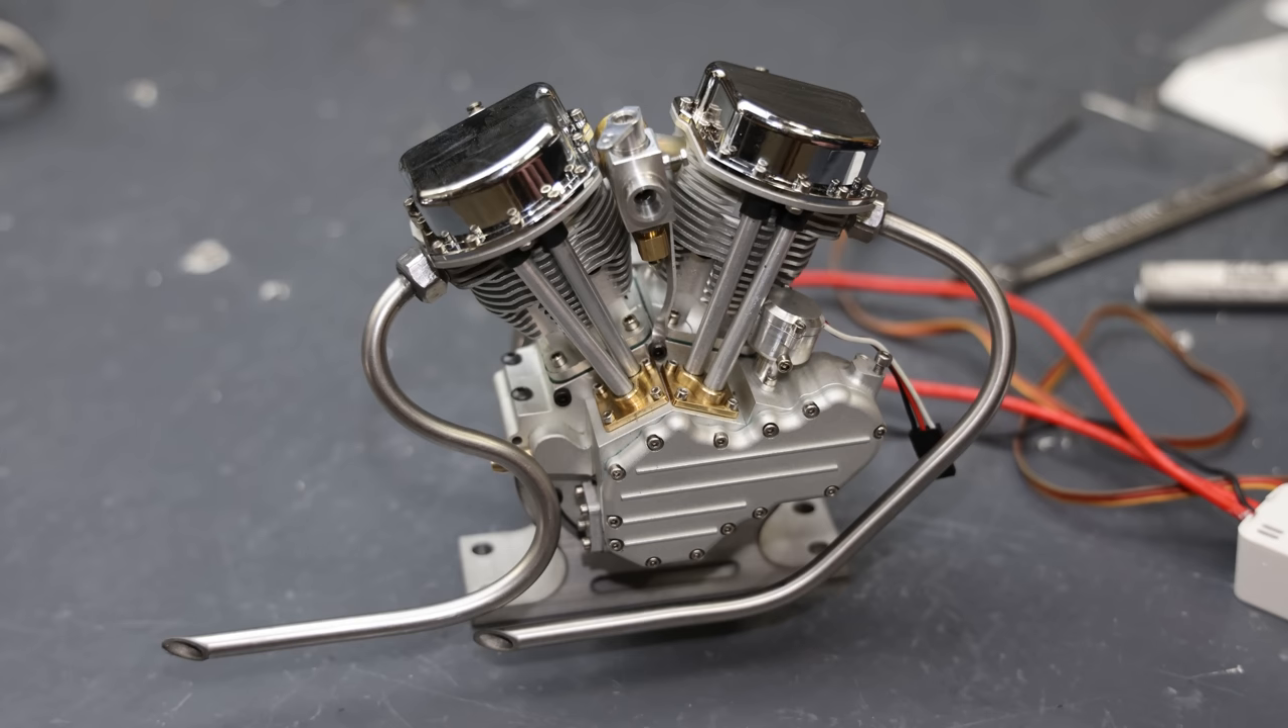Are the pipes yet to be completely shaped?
No.